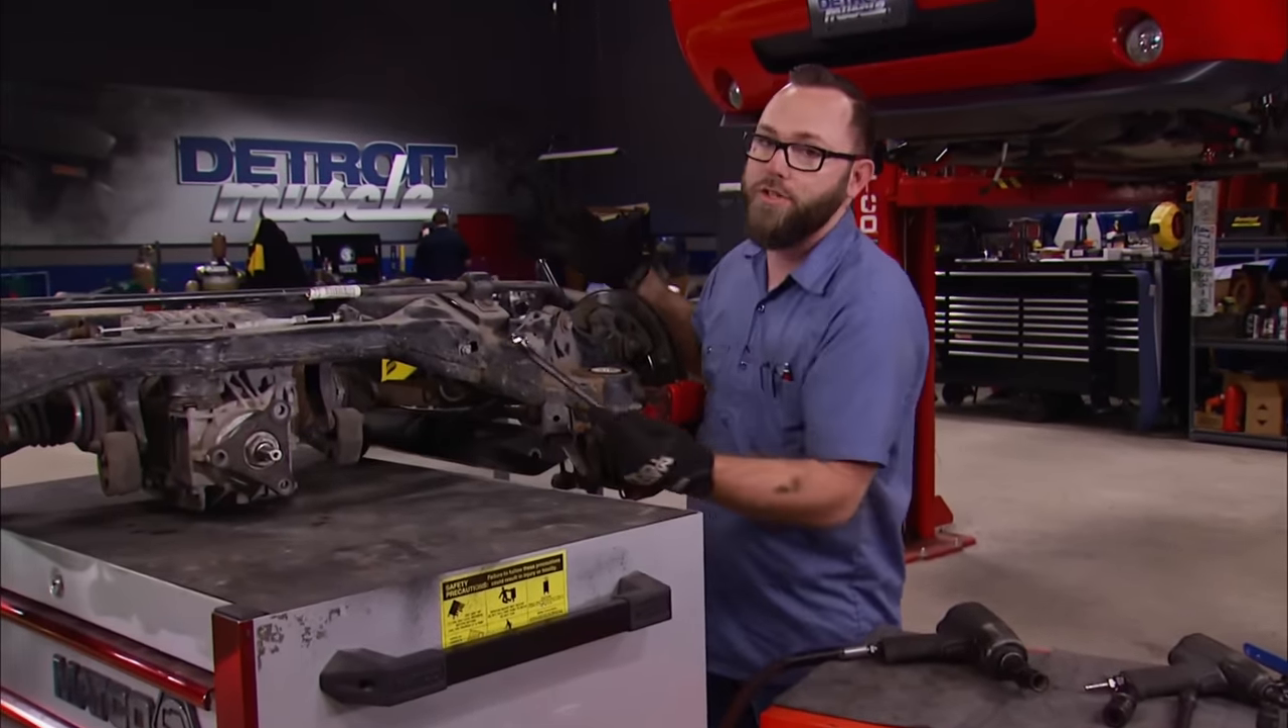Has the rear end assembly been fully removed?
Yes.